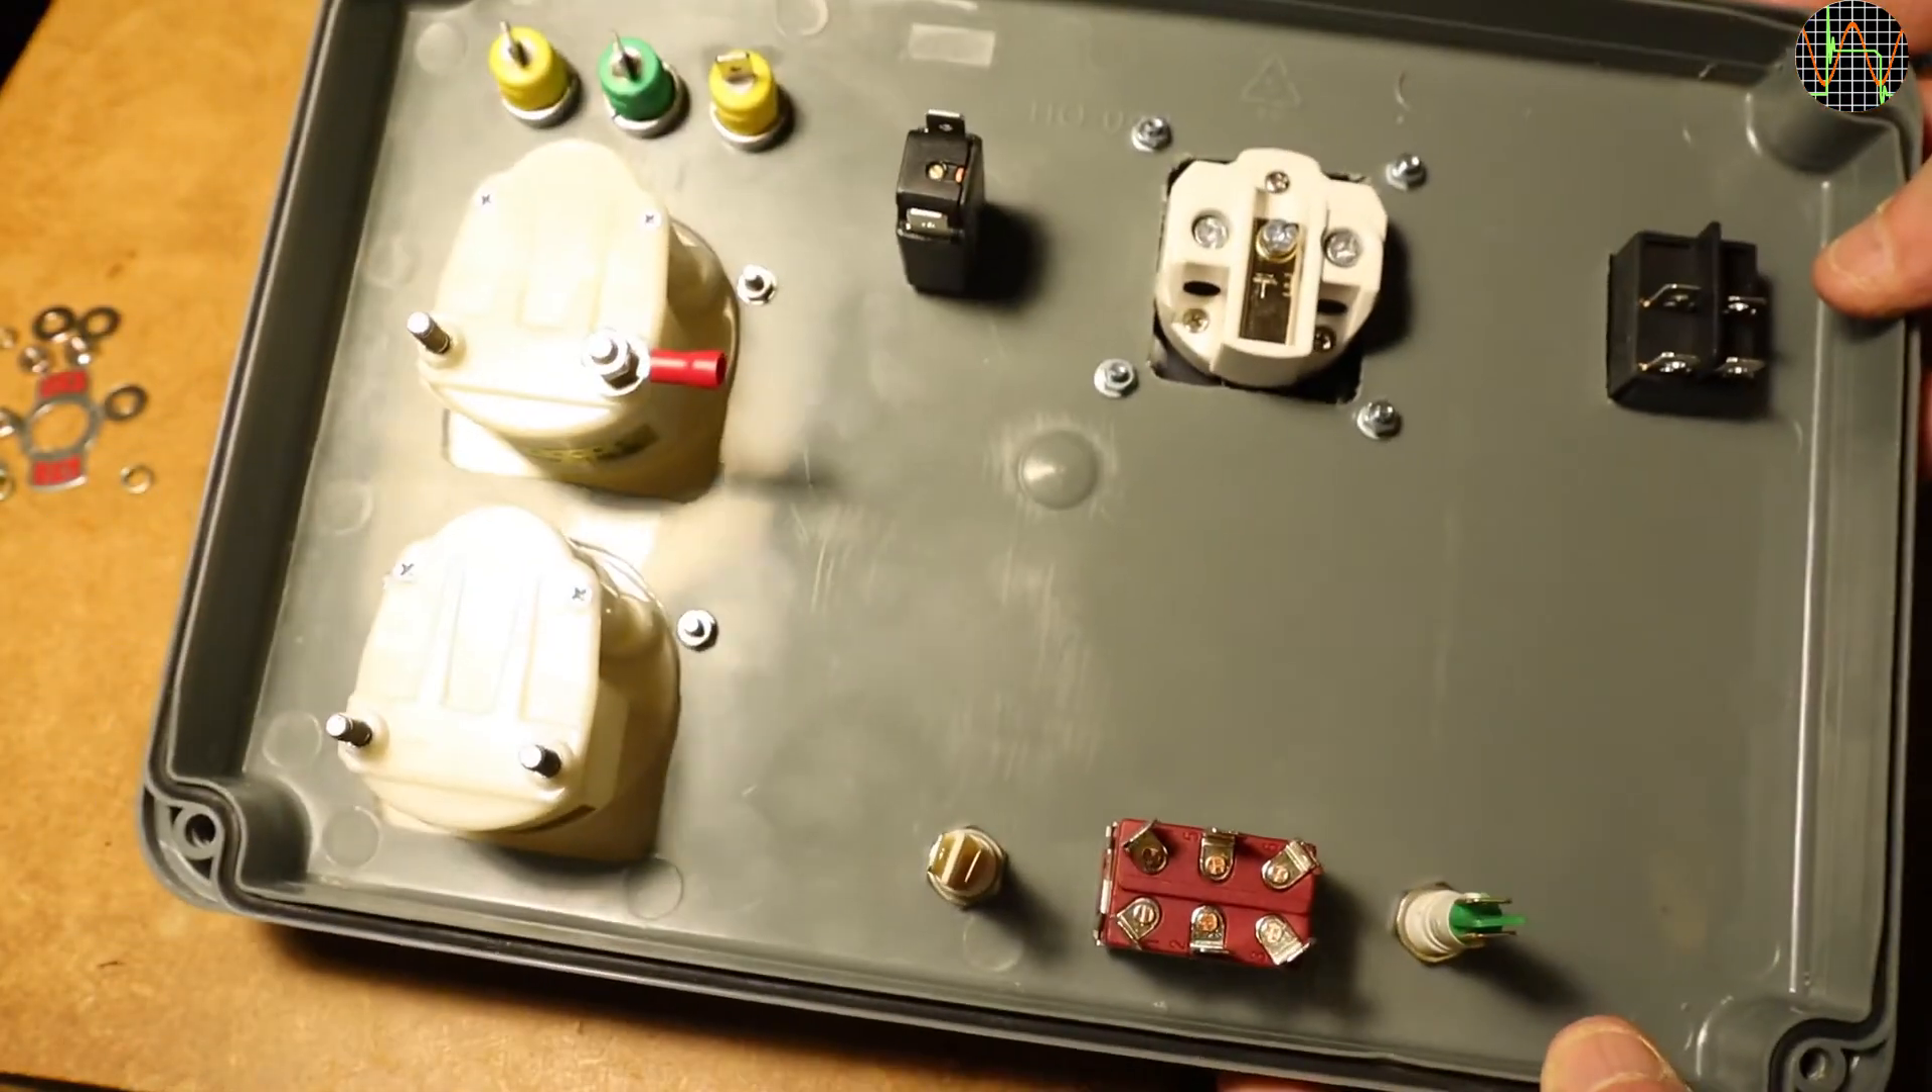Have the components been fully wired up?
No.